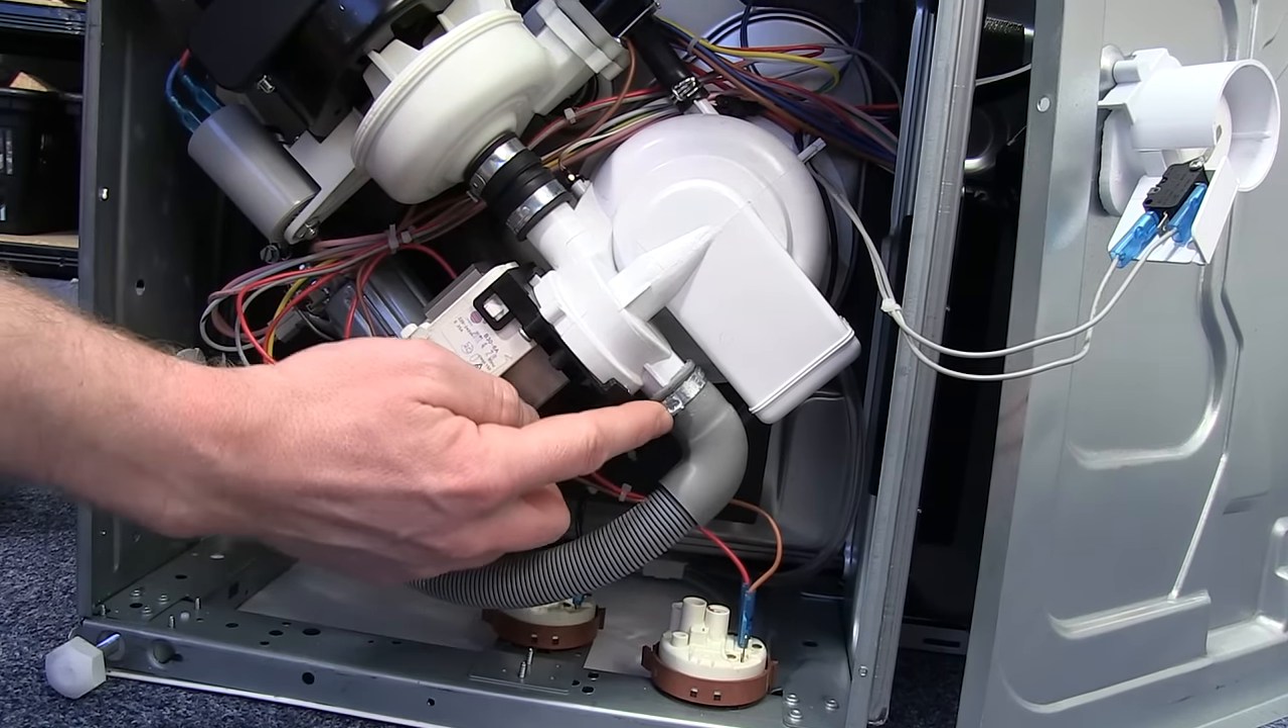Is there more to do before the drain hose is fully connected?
No.